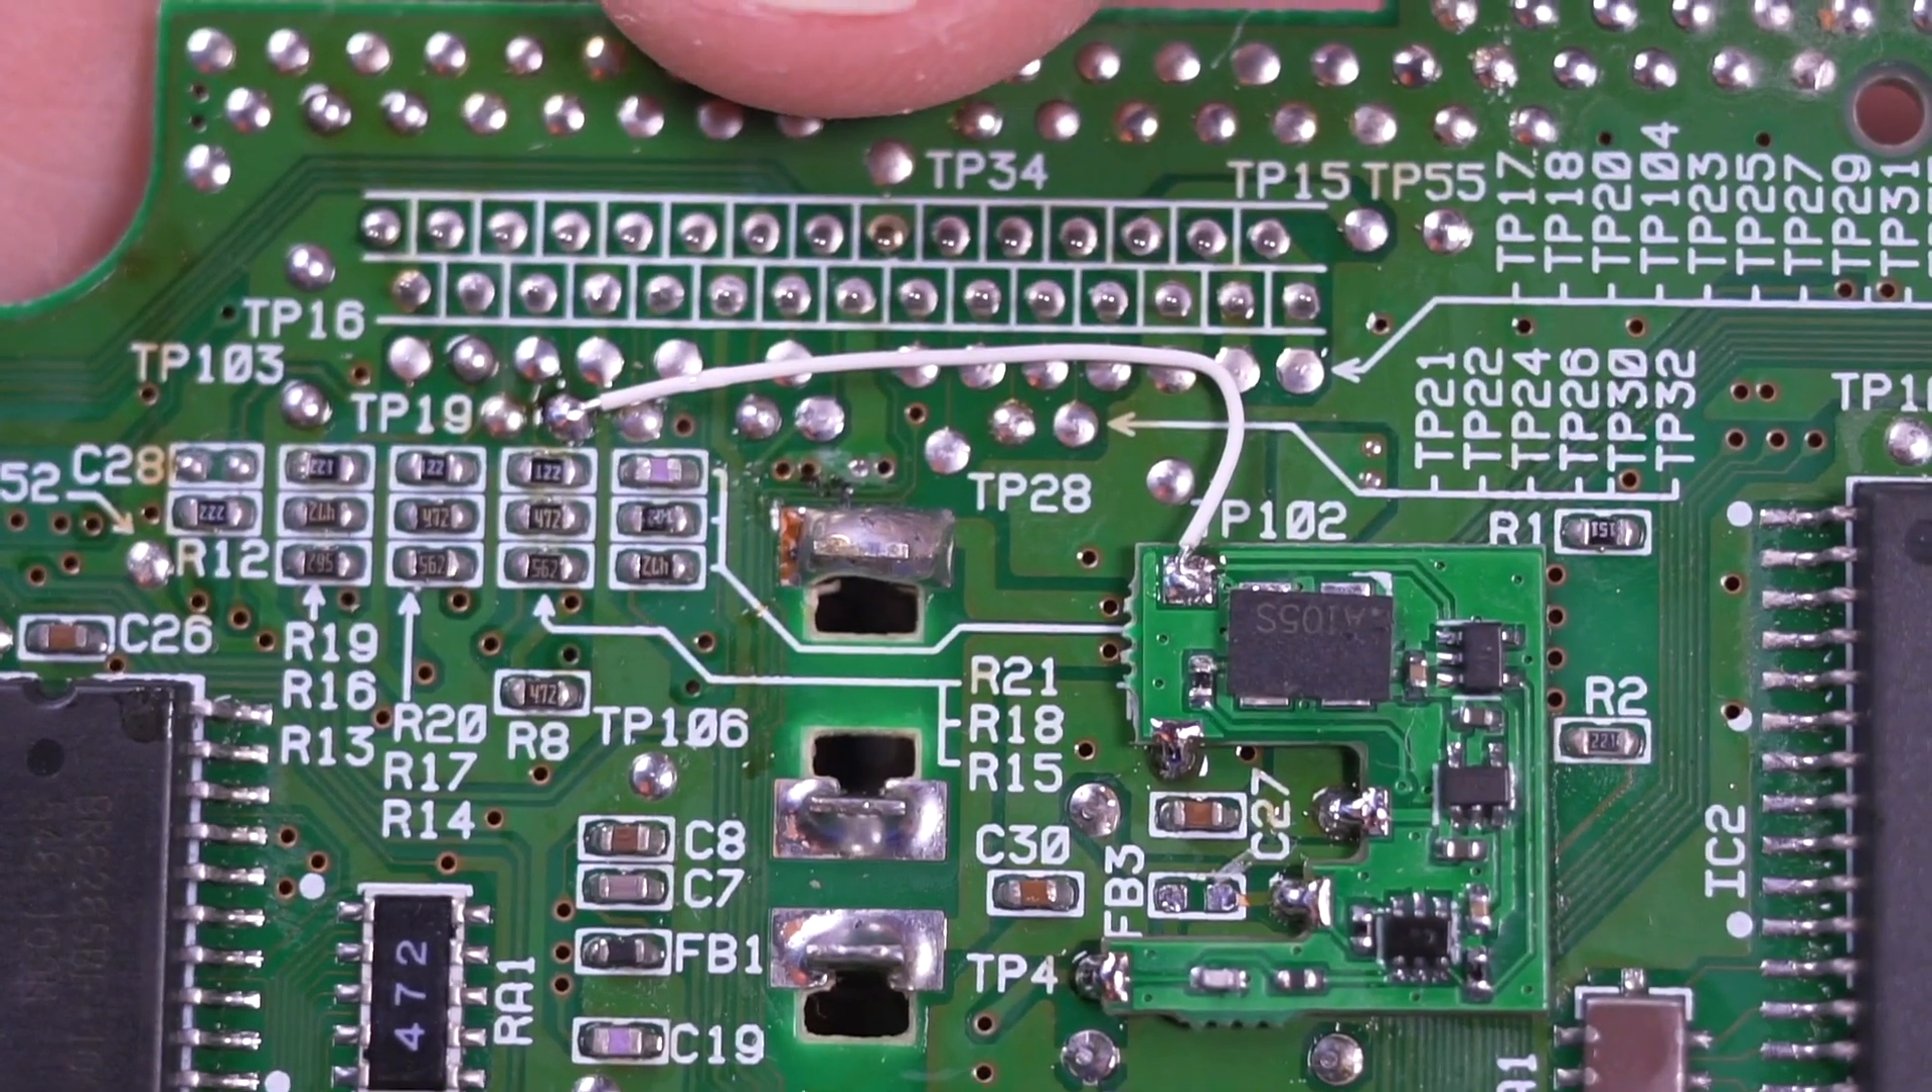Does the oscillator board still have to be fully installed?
No.